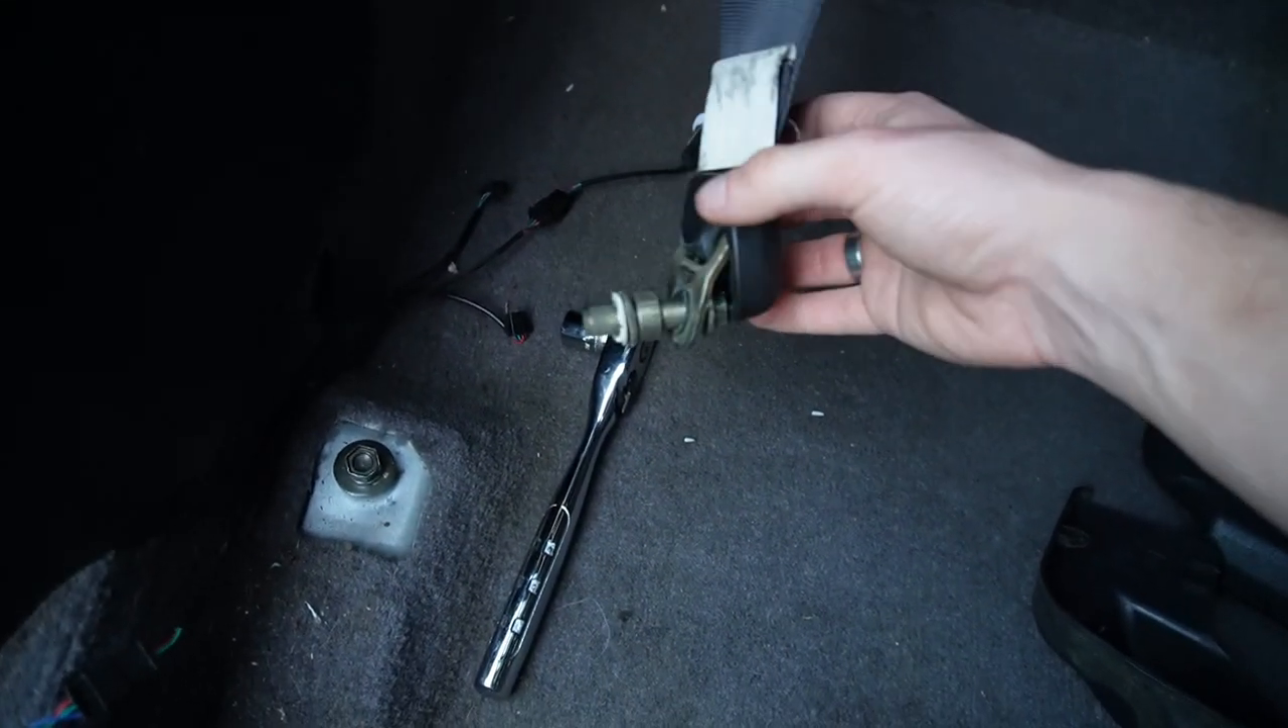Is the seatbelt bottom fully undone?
Yes.